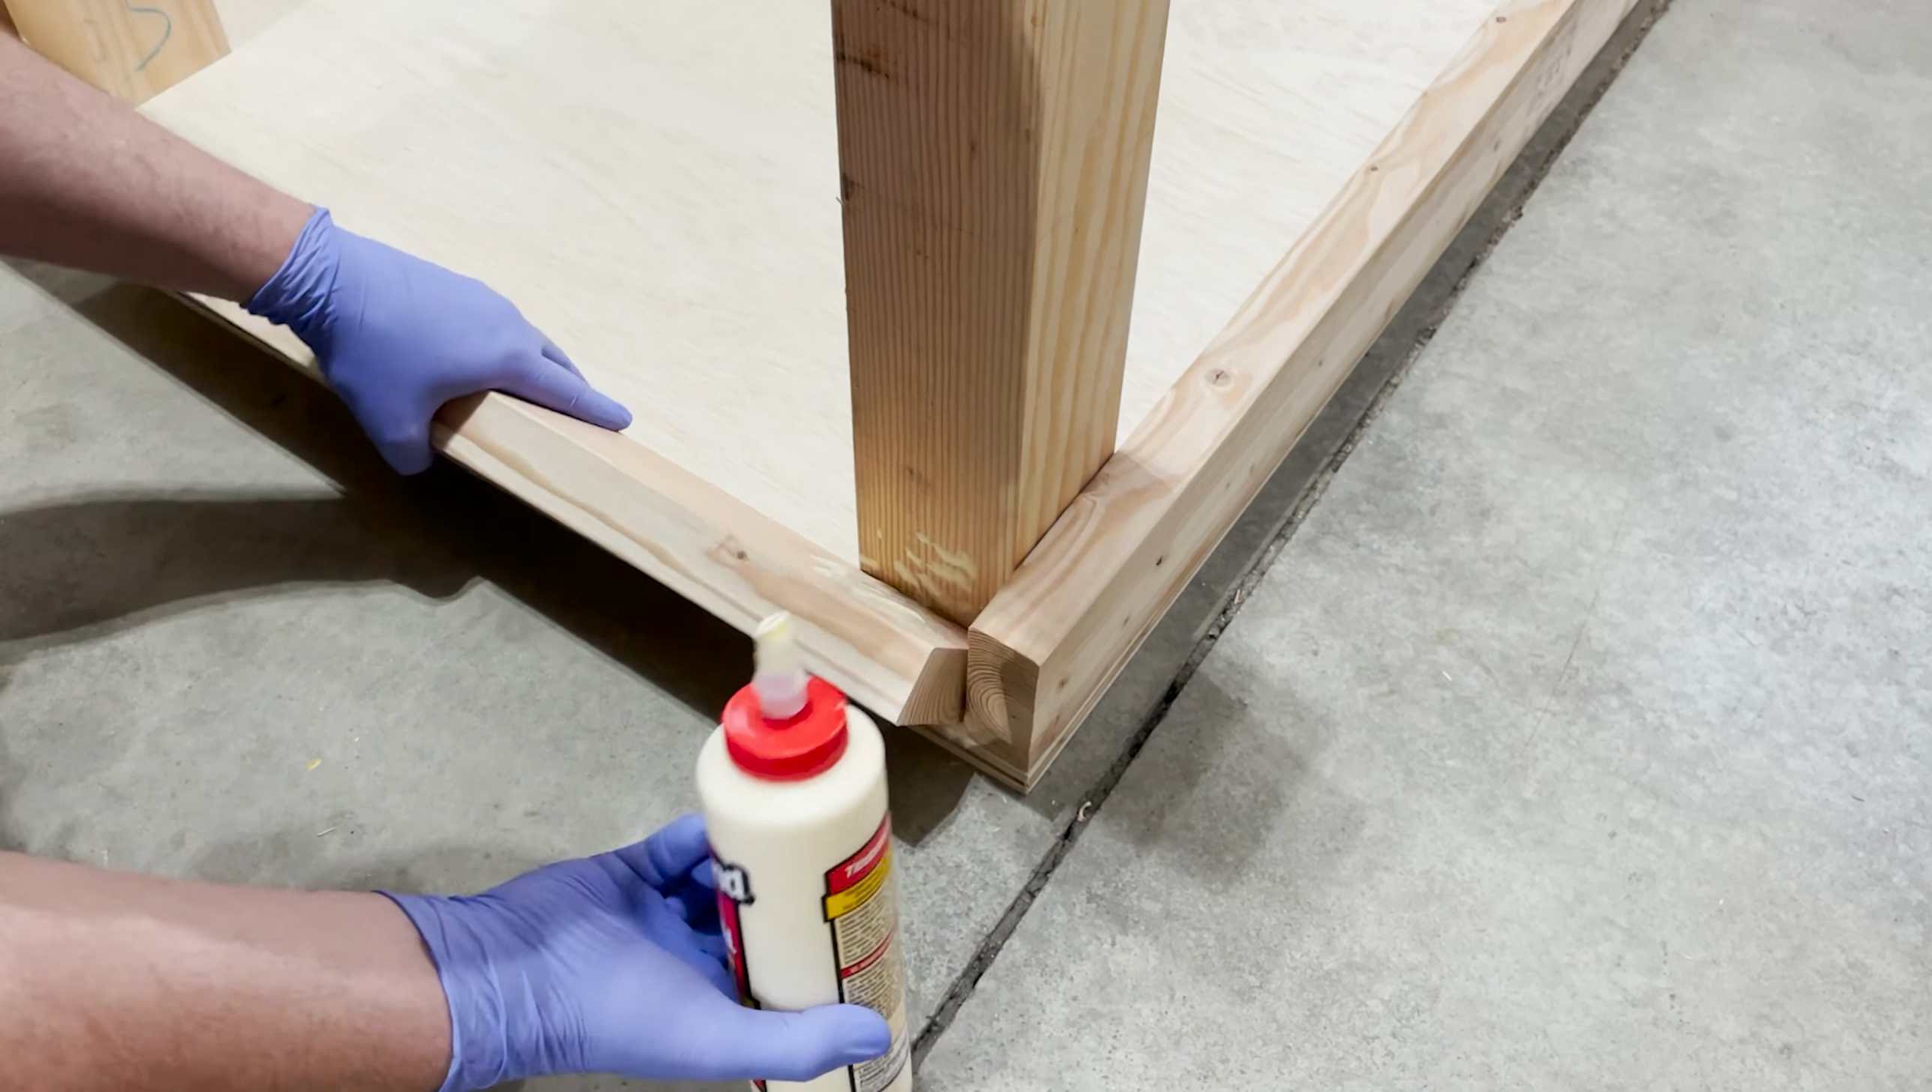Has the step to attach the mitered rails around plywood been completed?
No.